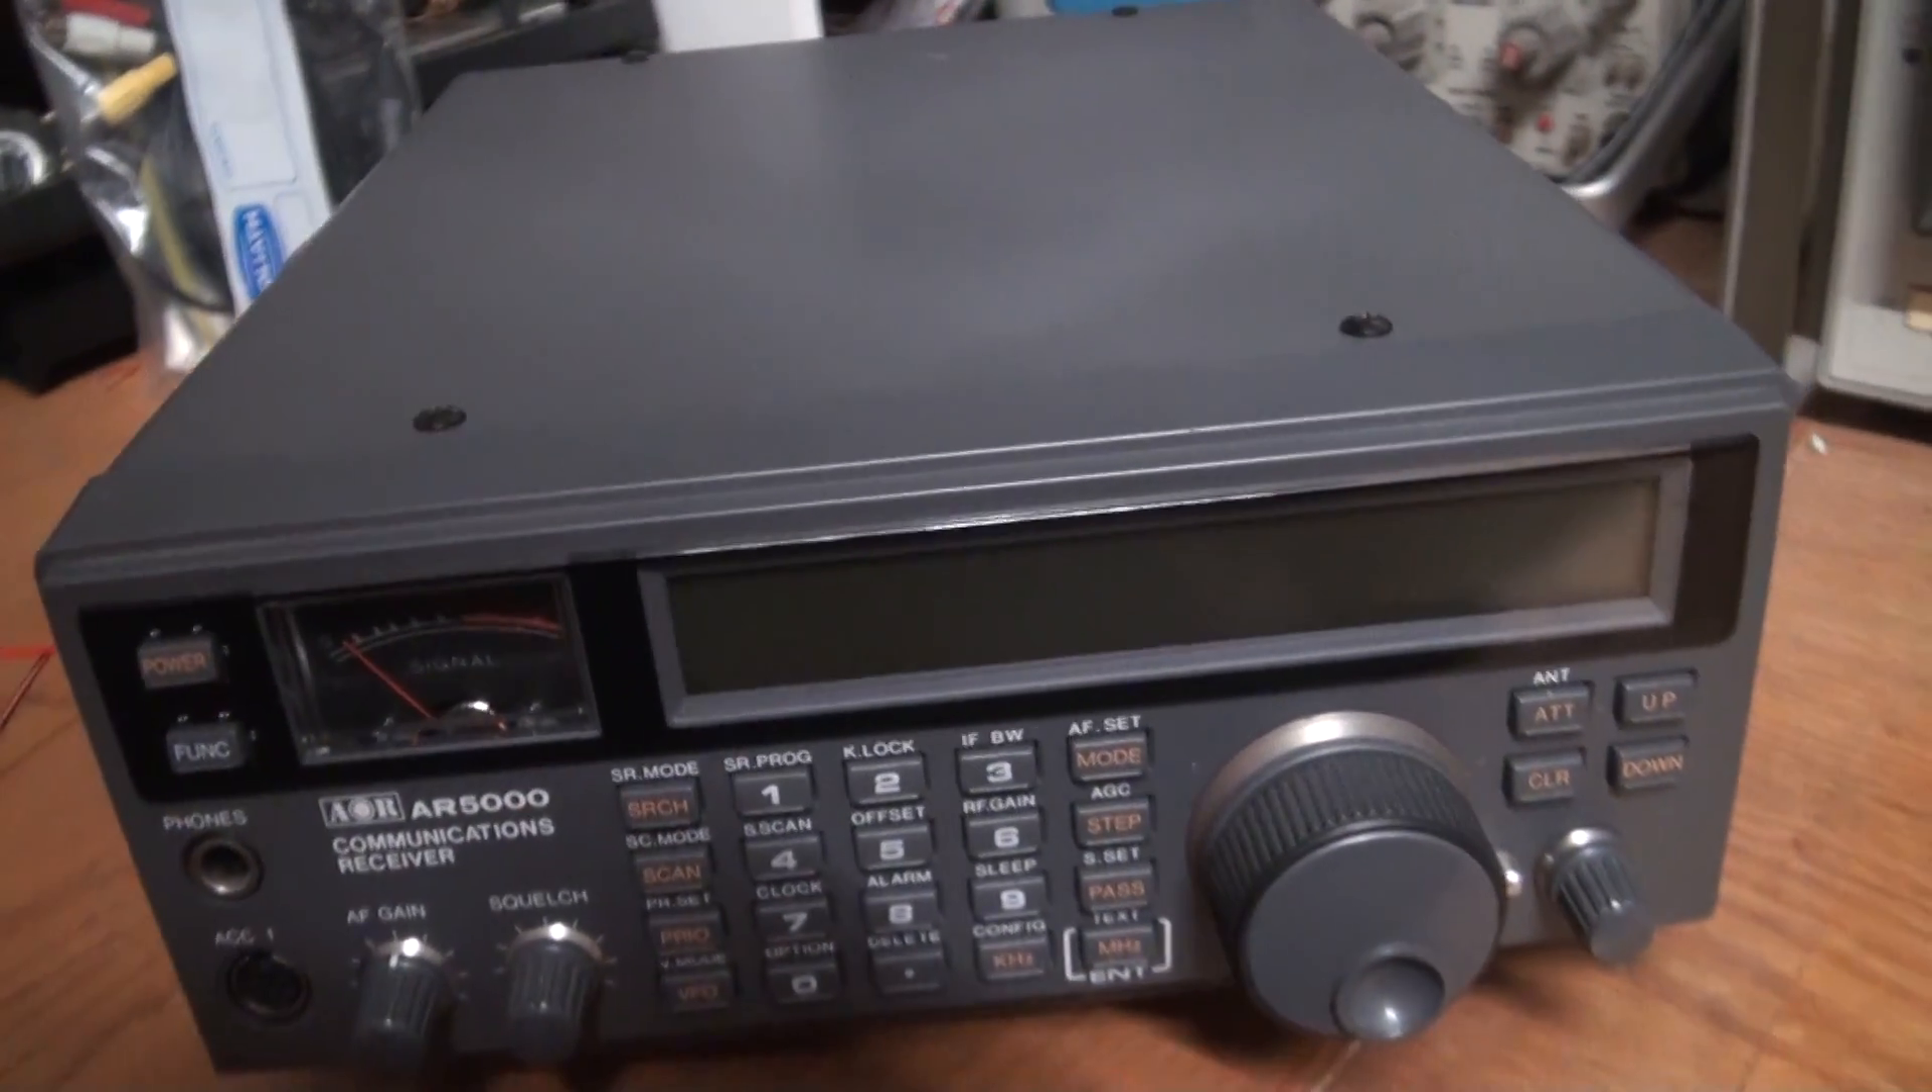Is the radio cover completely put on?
Yes.